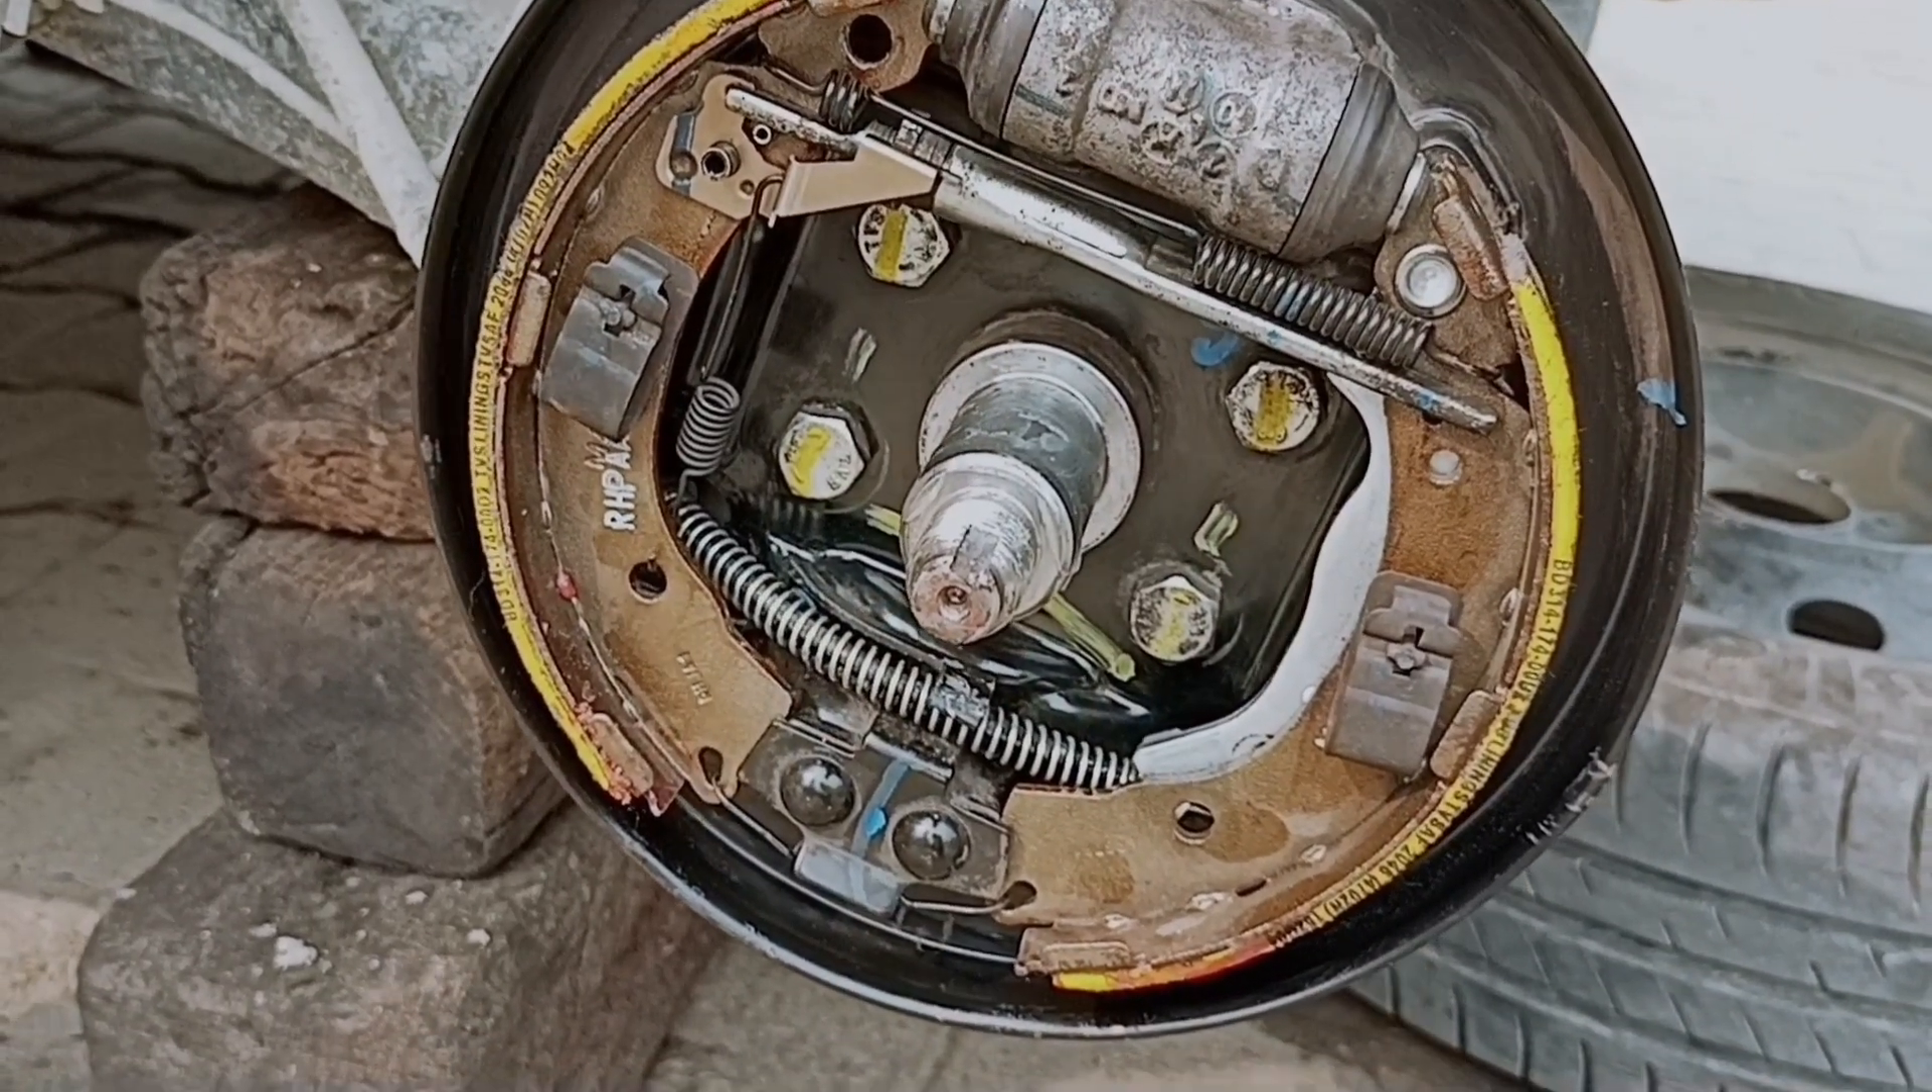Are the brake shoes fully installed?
Yes.